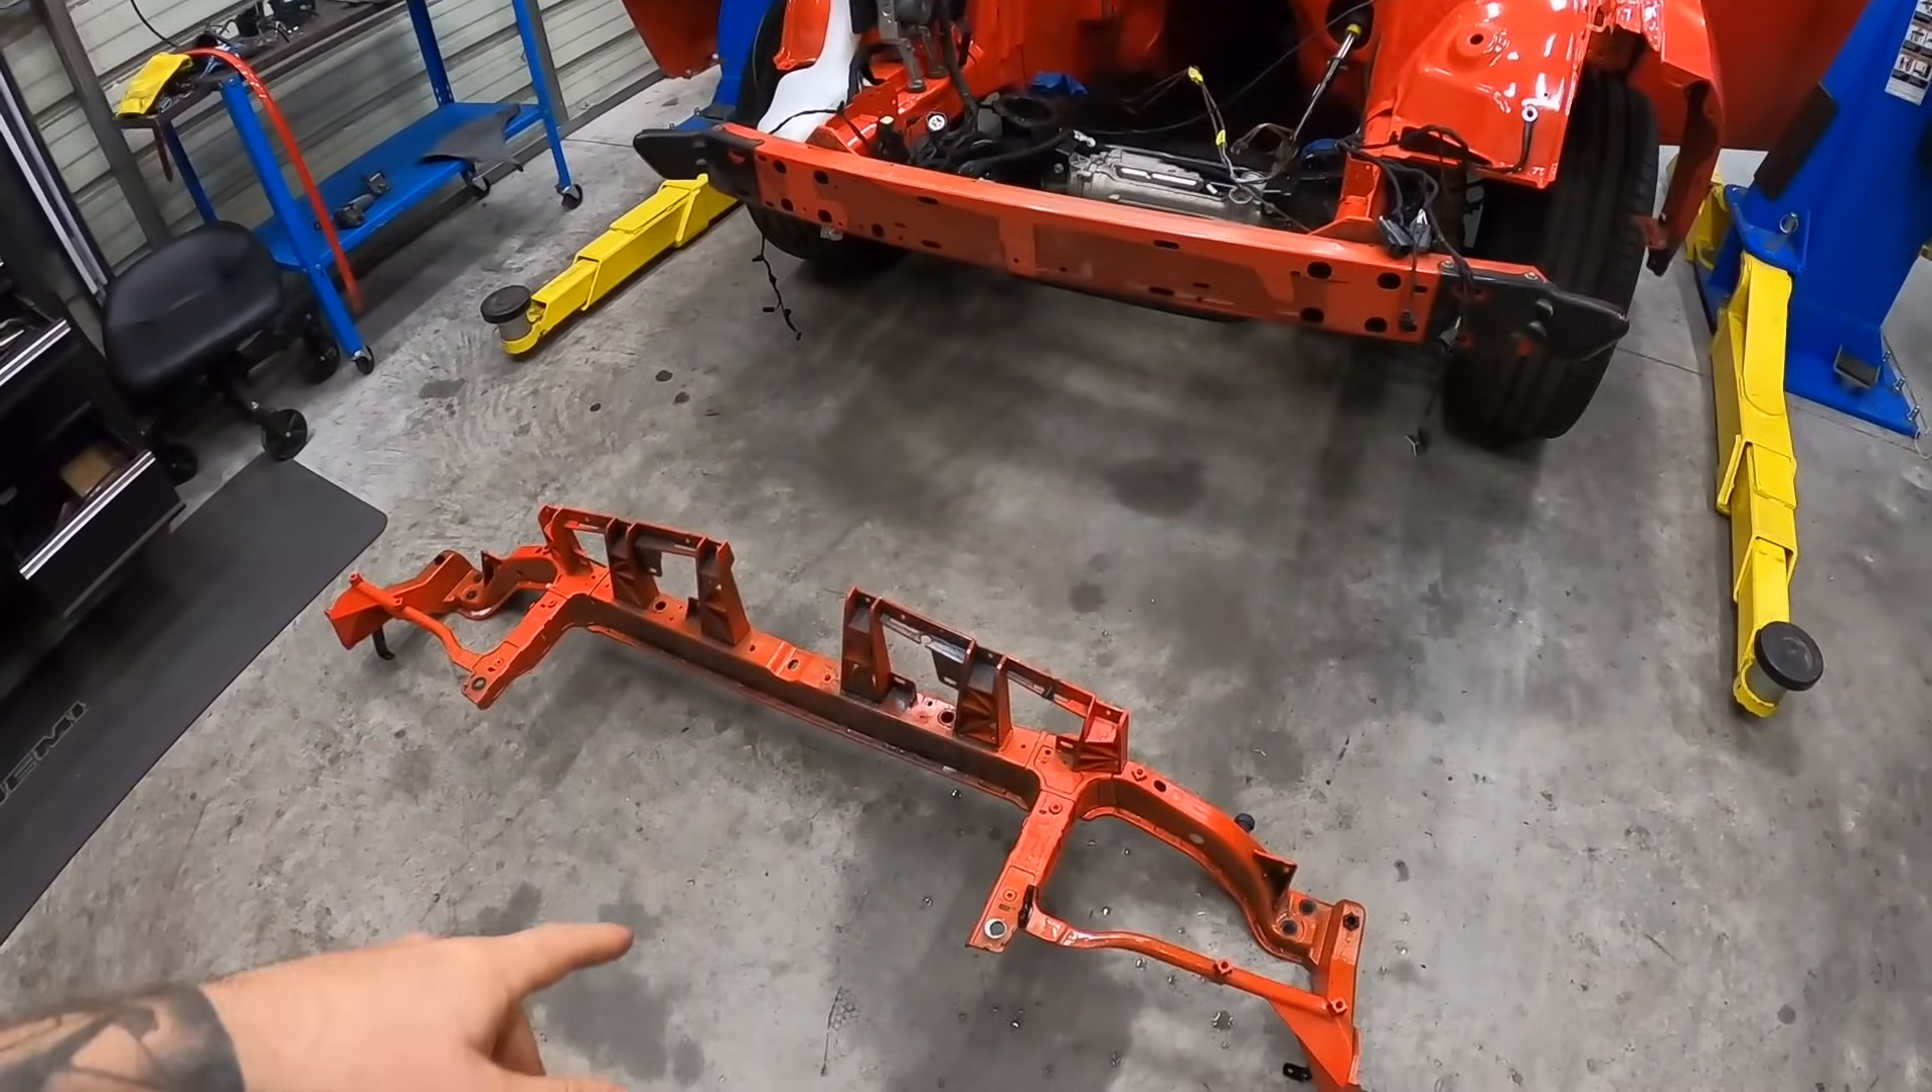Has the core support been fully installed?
No.